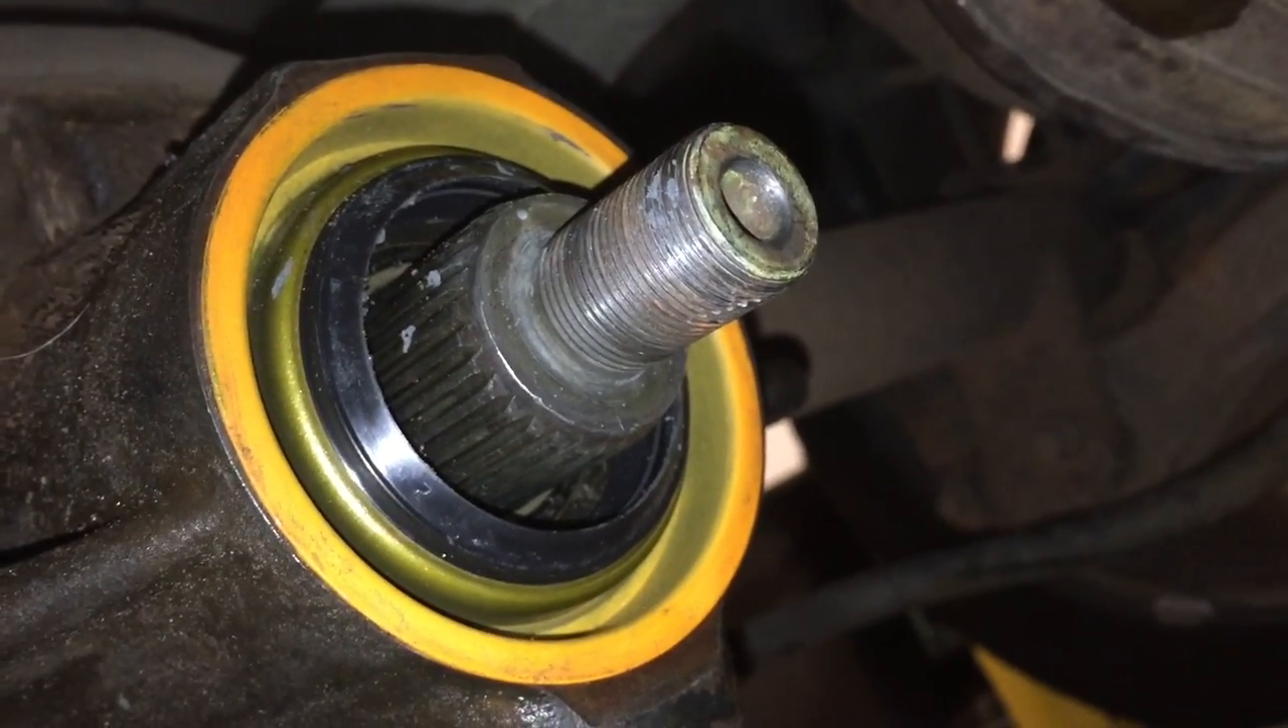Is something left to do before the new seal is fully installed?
No.